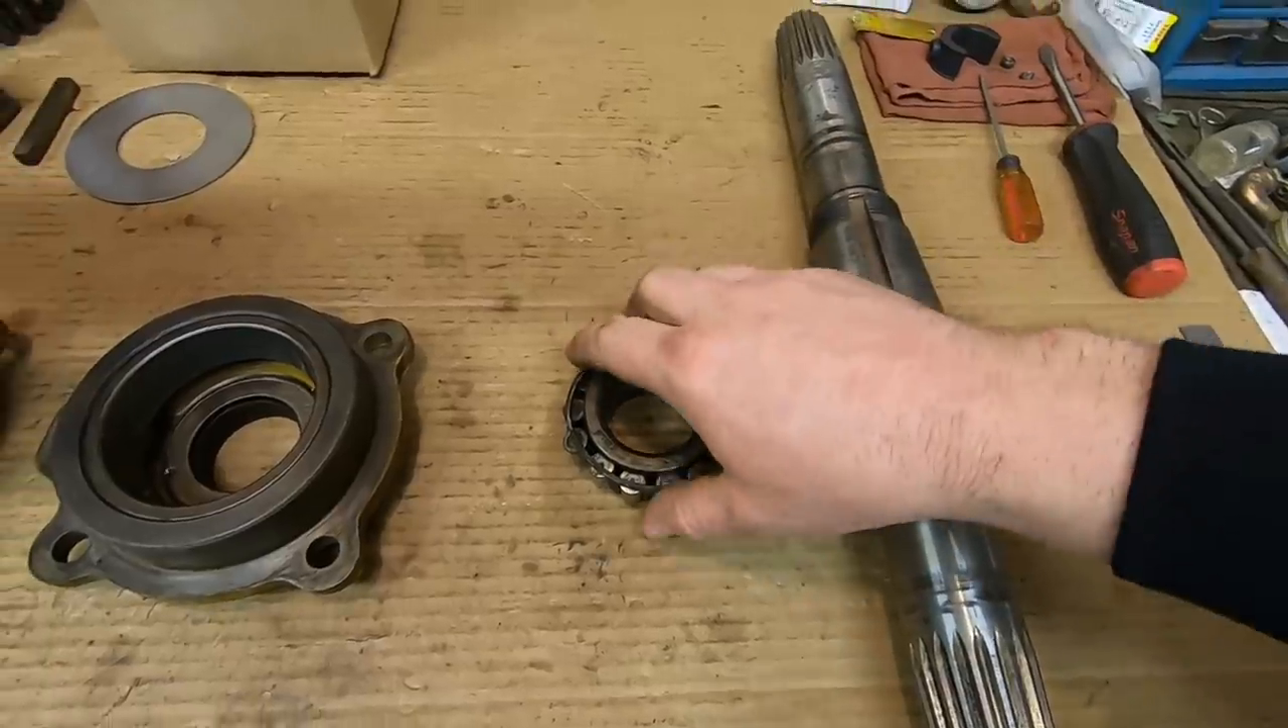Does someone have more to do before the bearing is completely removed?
No.